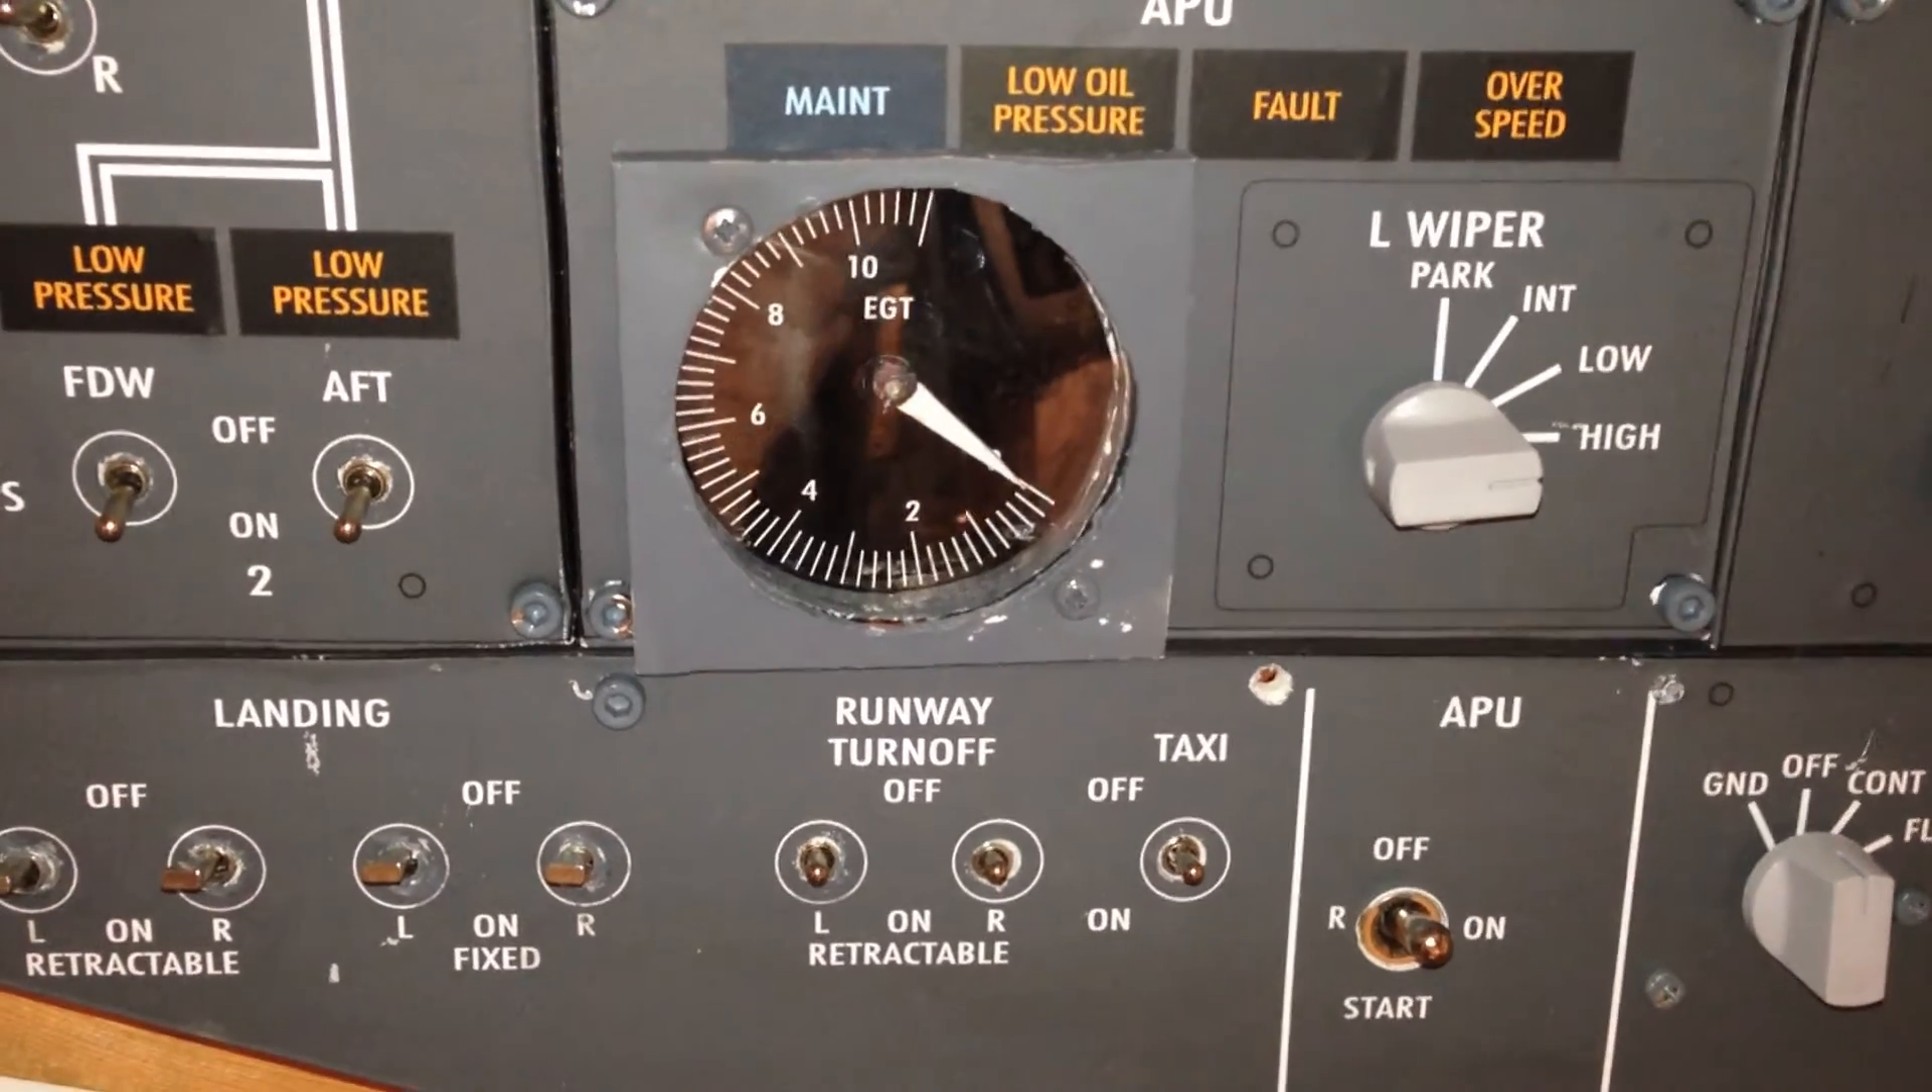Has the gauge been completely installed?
Yes.